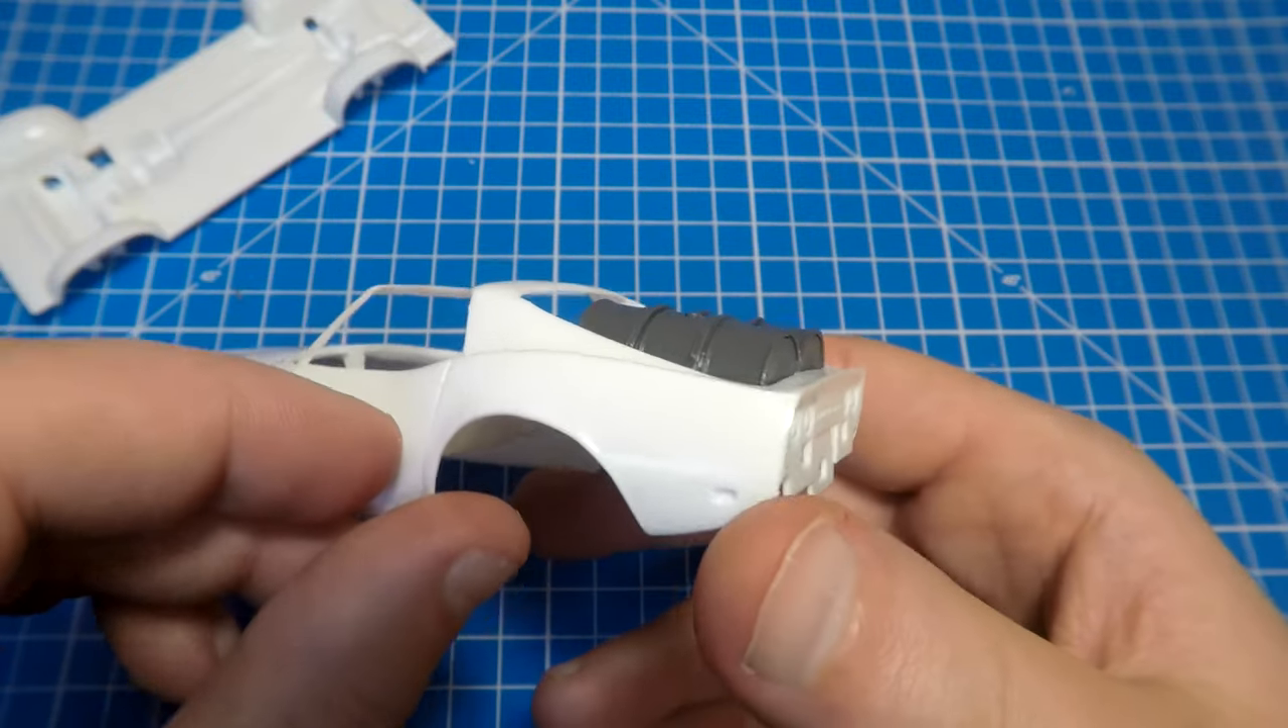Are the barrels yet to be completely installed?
No.